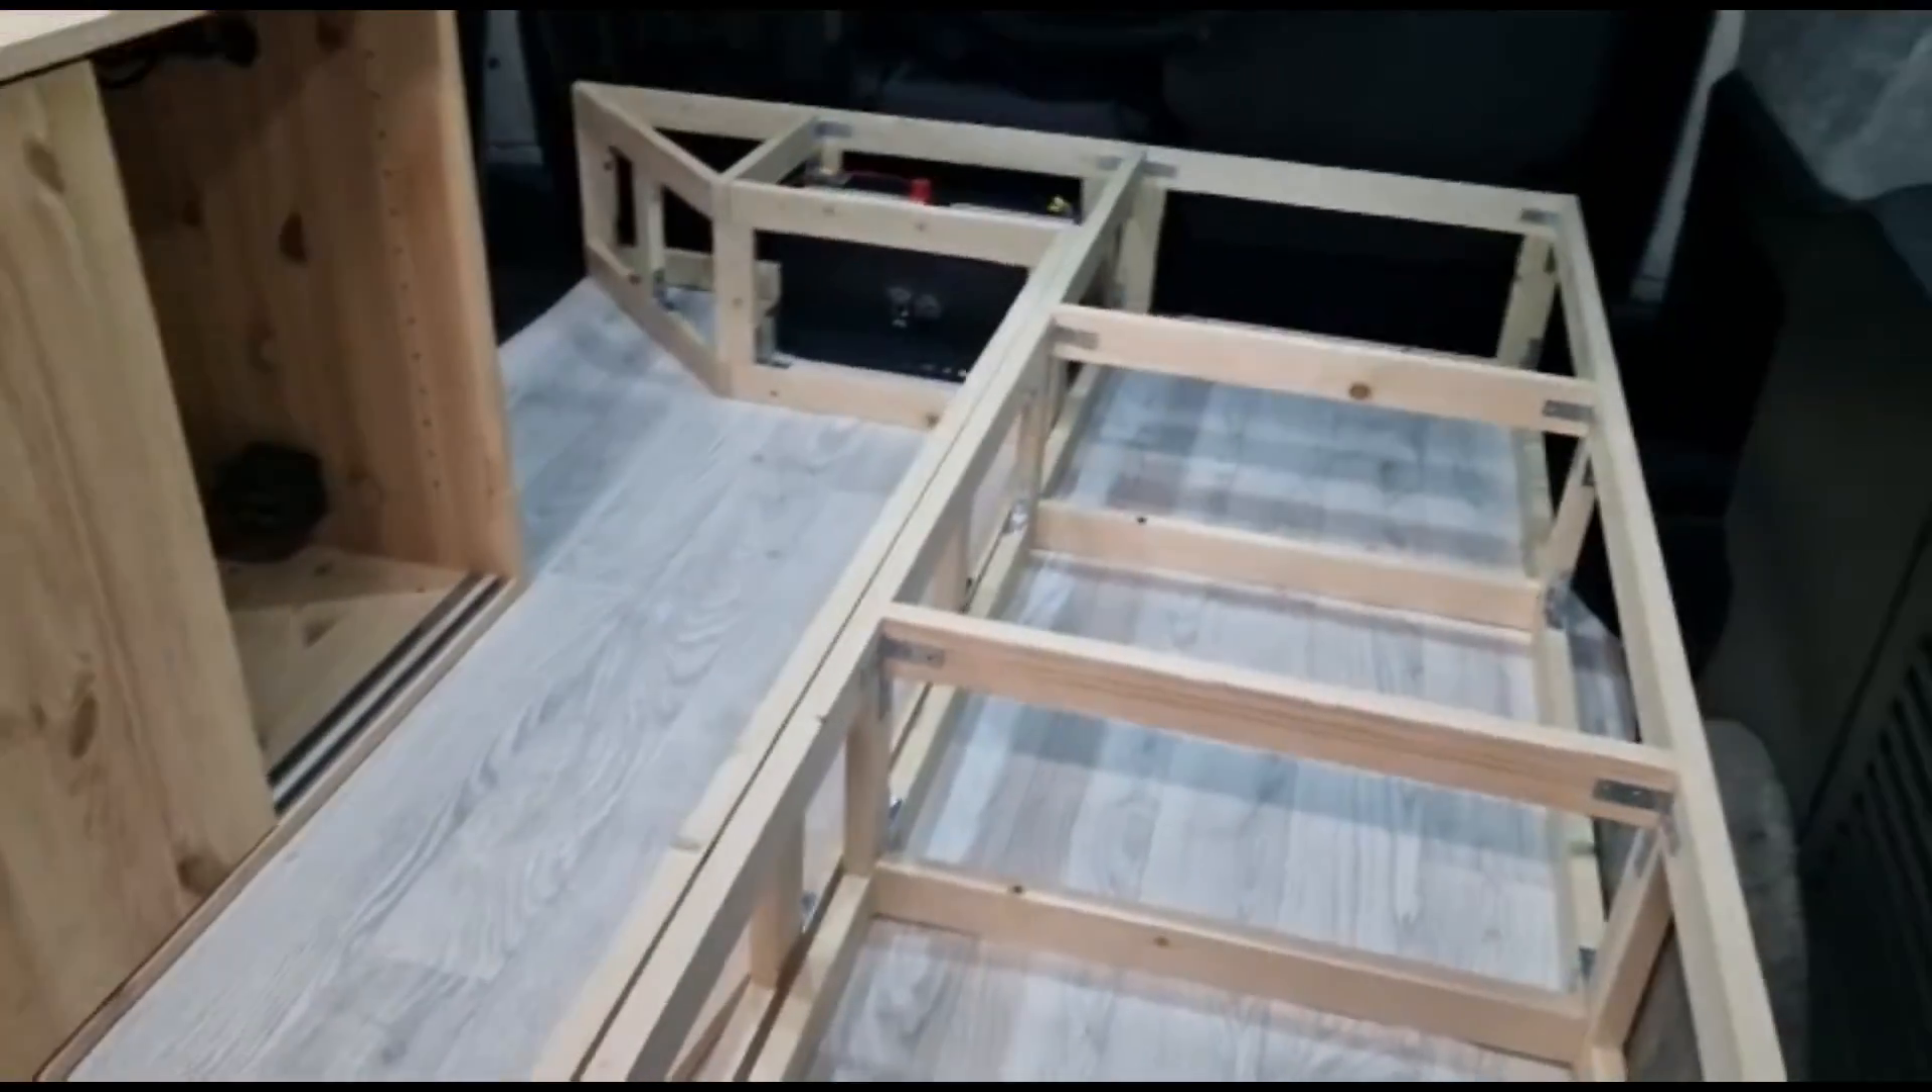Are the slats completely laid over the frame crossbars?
No.